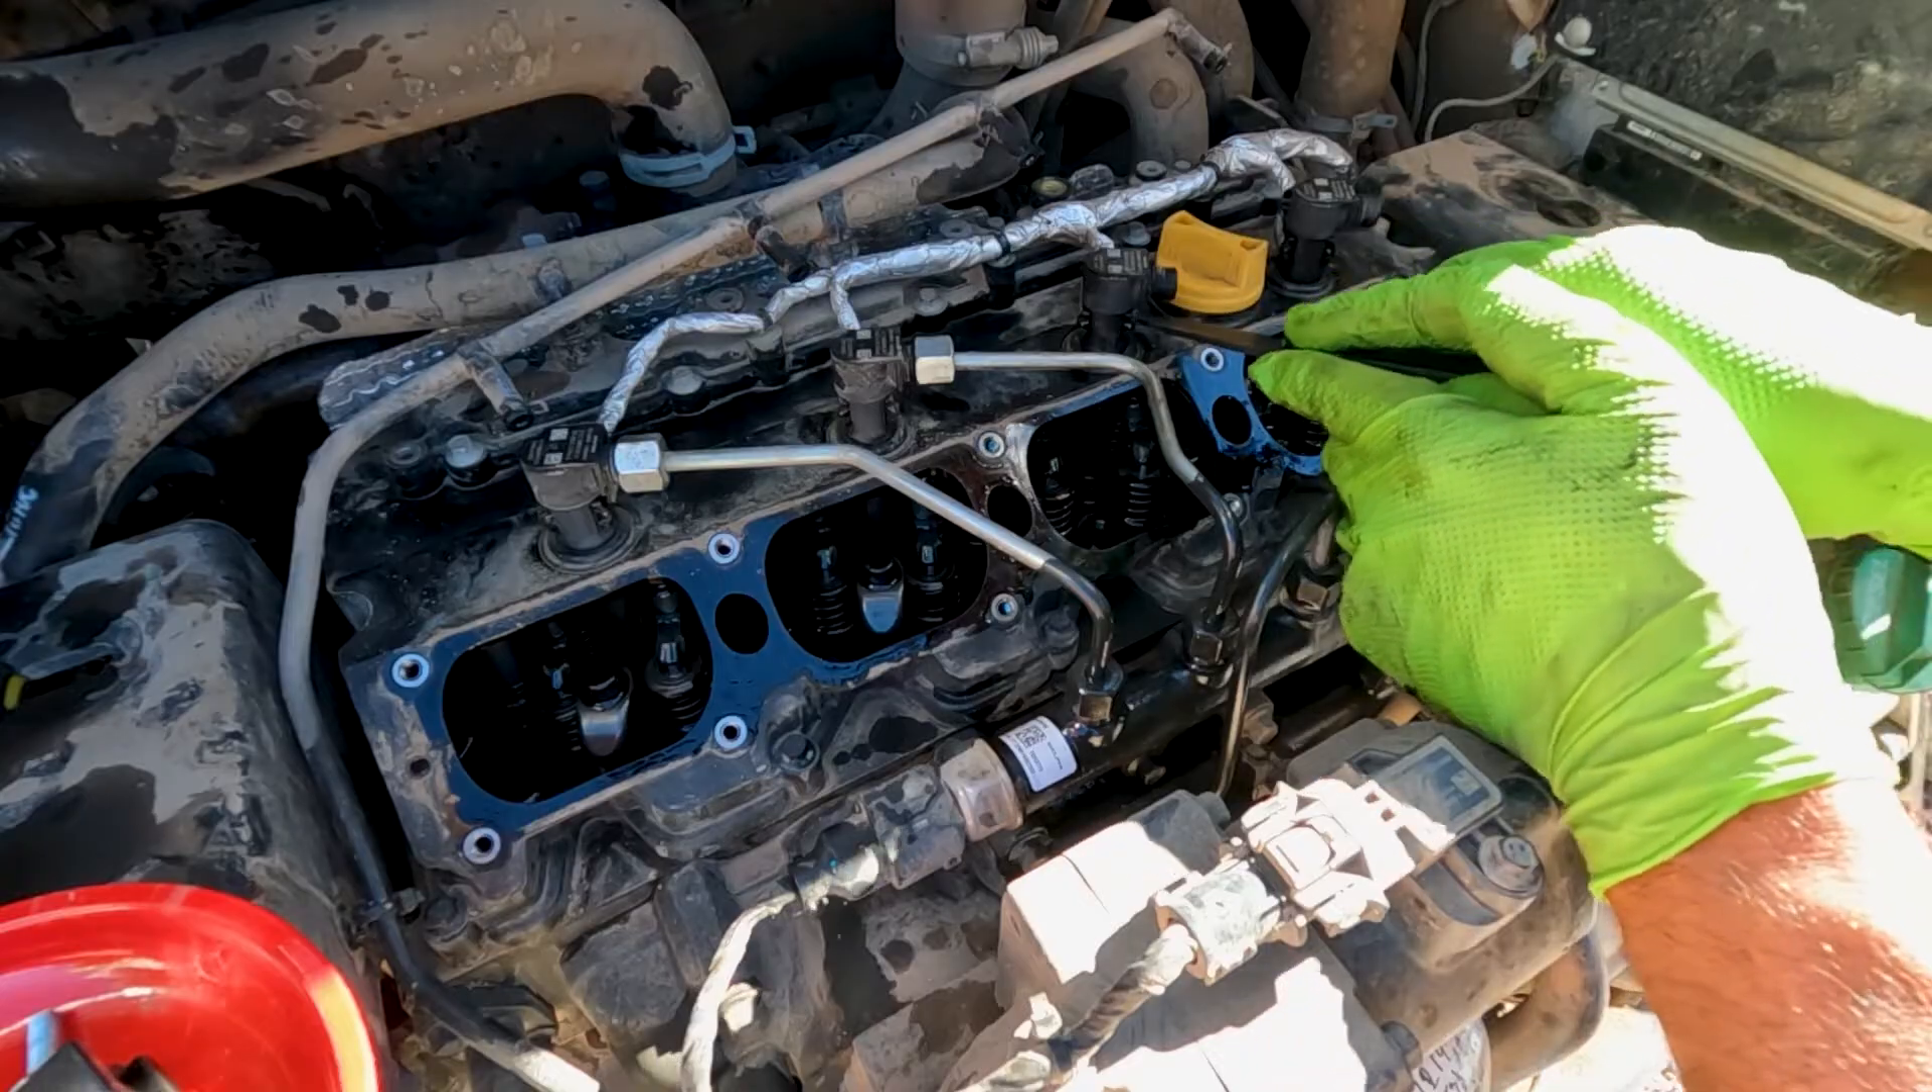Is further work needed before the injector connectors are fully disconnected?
Yes.